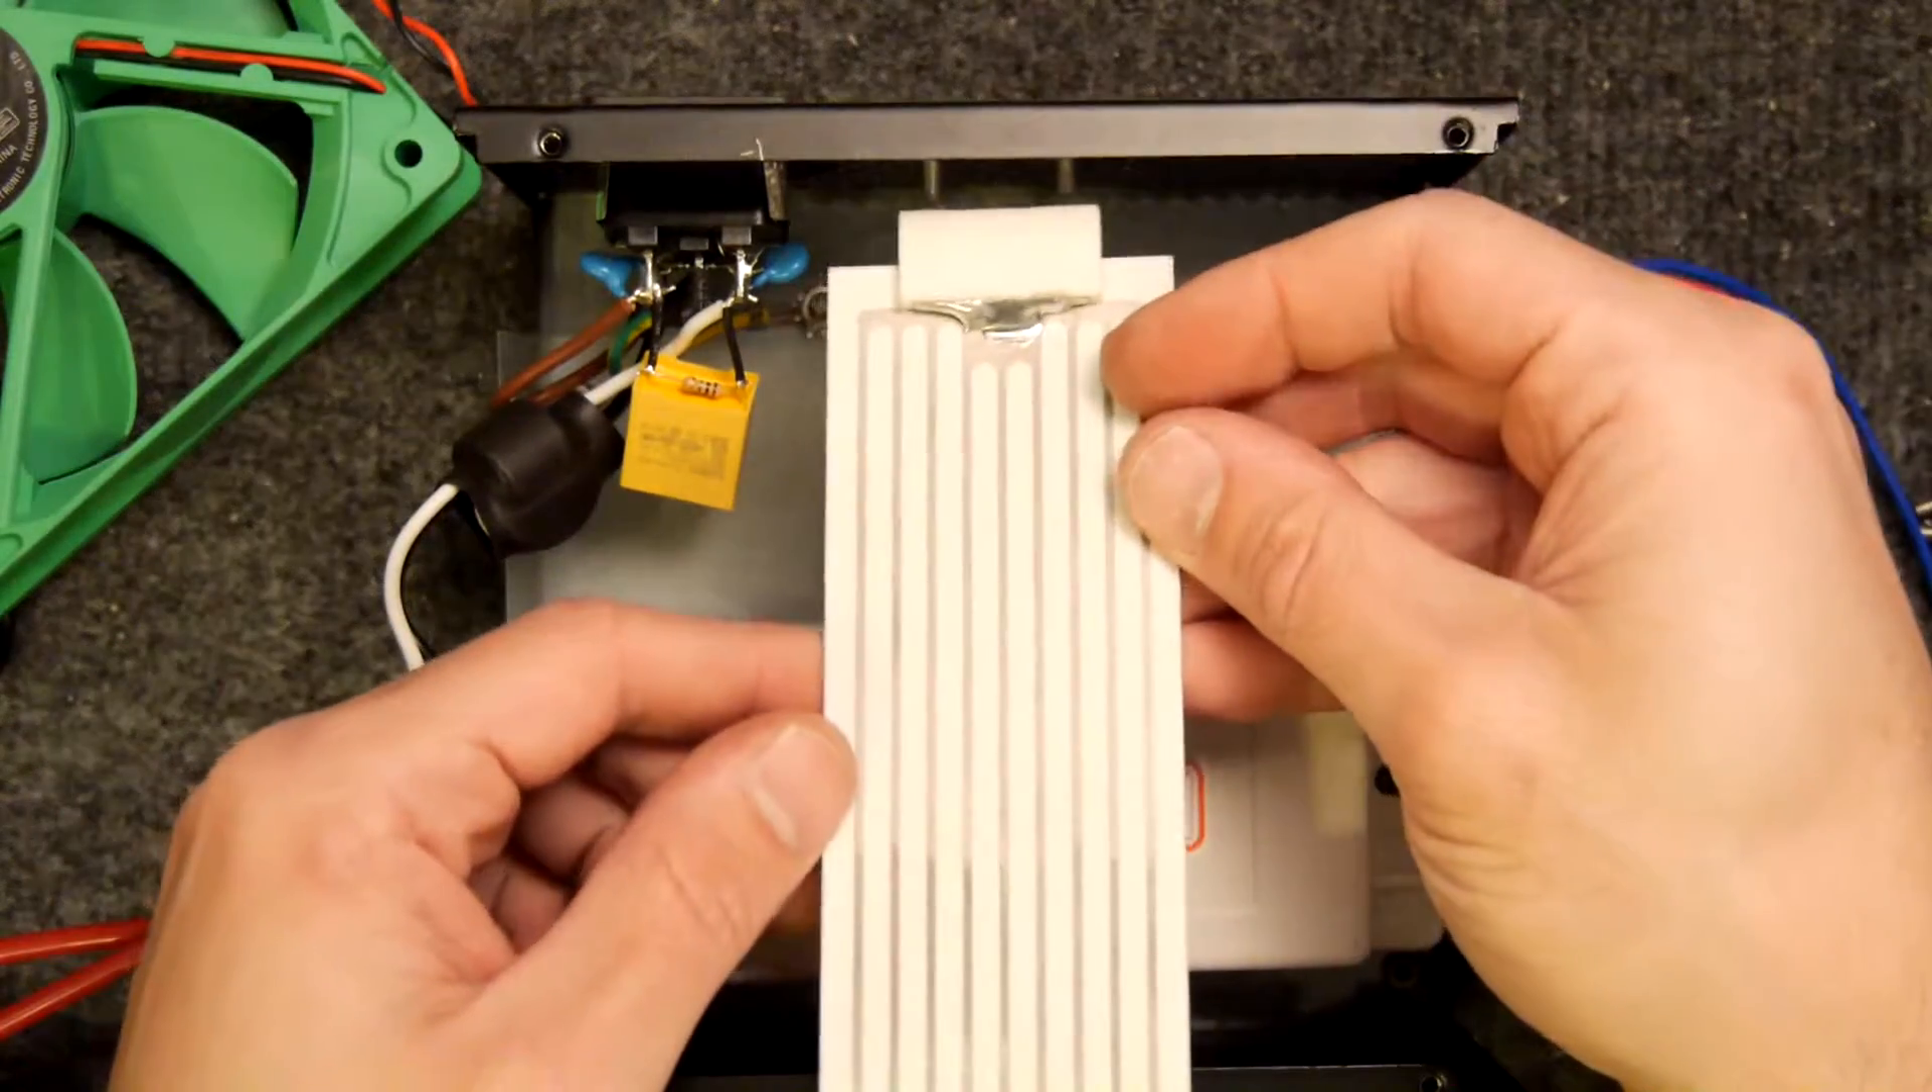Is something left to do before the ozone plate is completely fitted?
Yes.